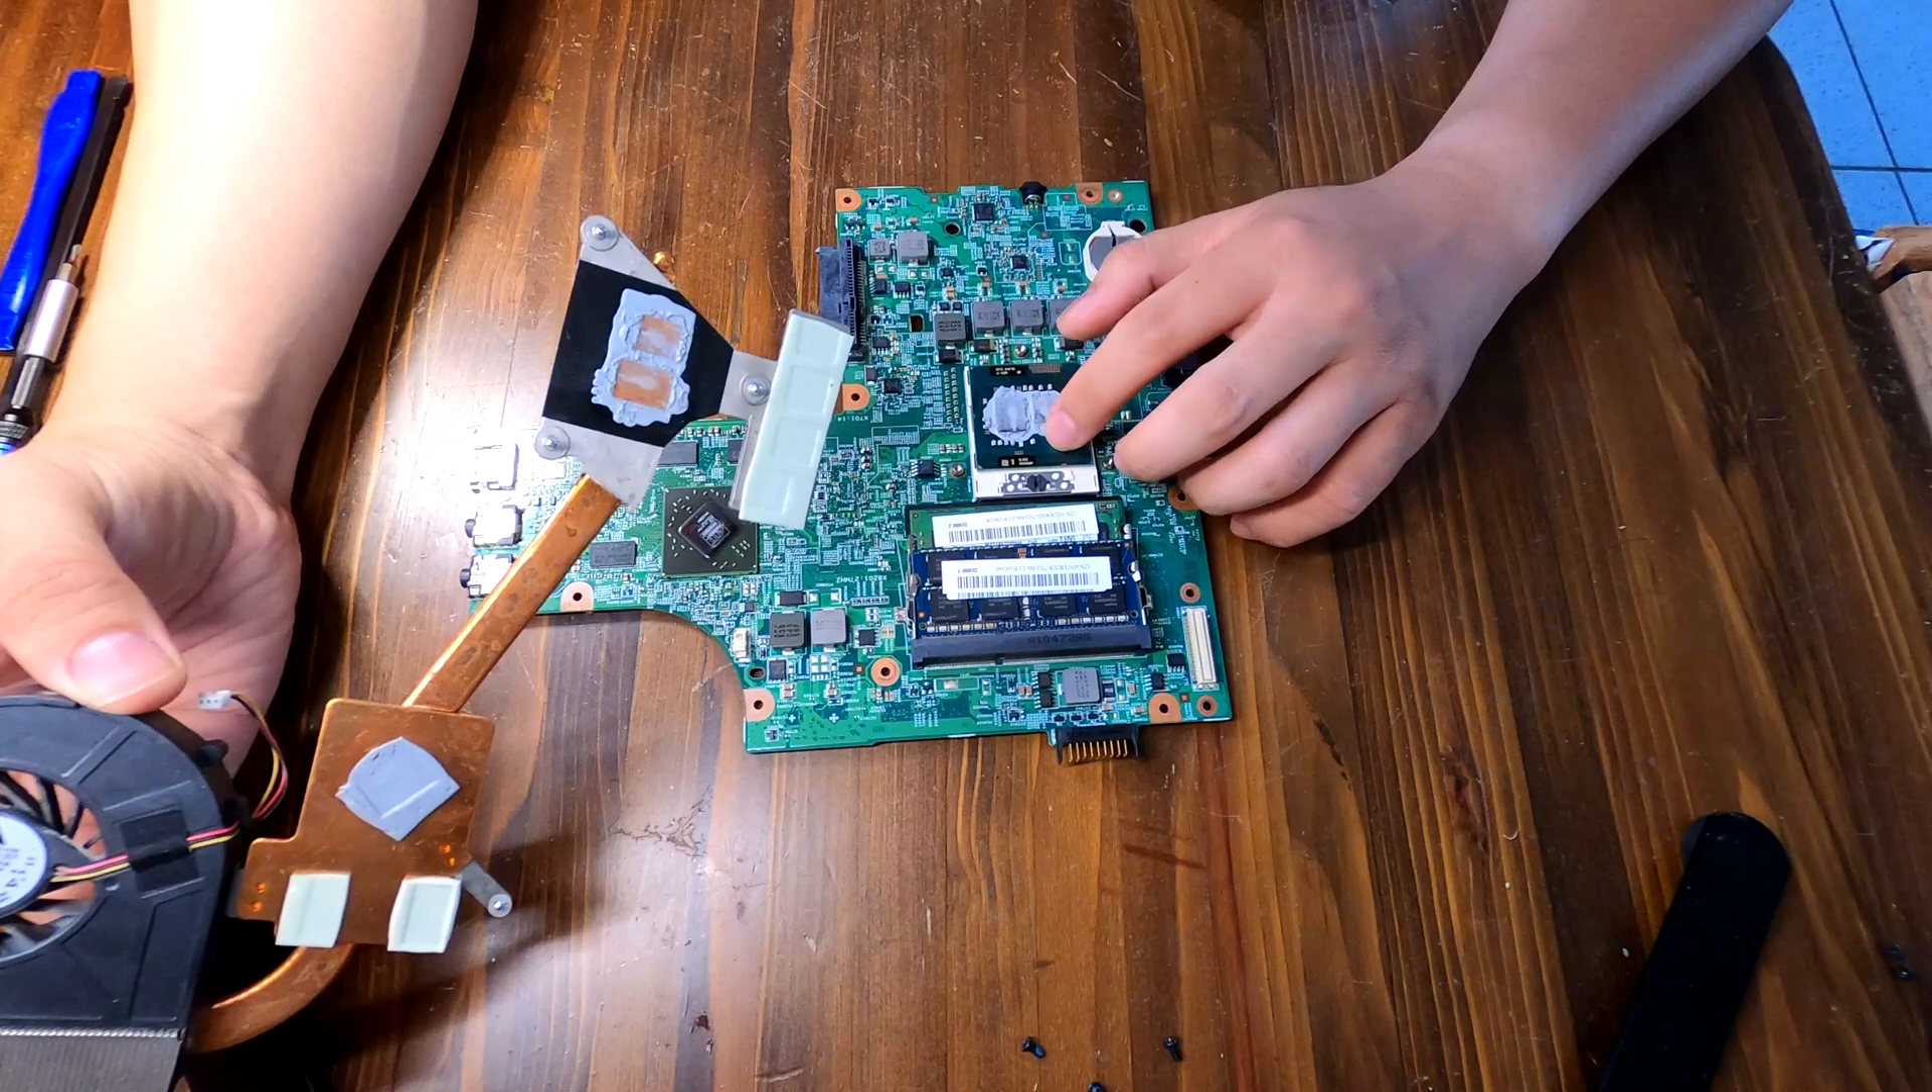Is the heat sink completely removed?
Yes.